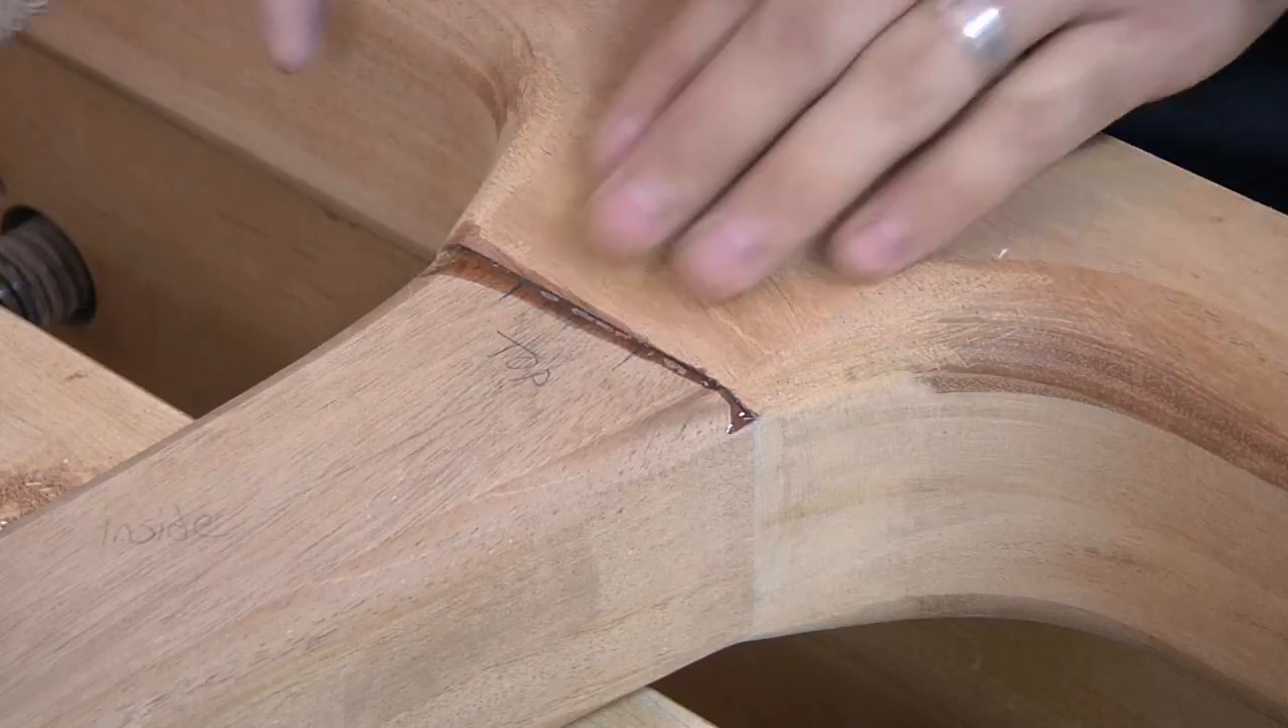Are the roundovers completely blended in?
No.